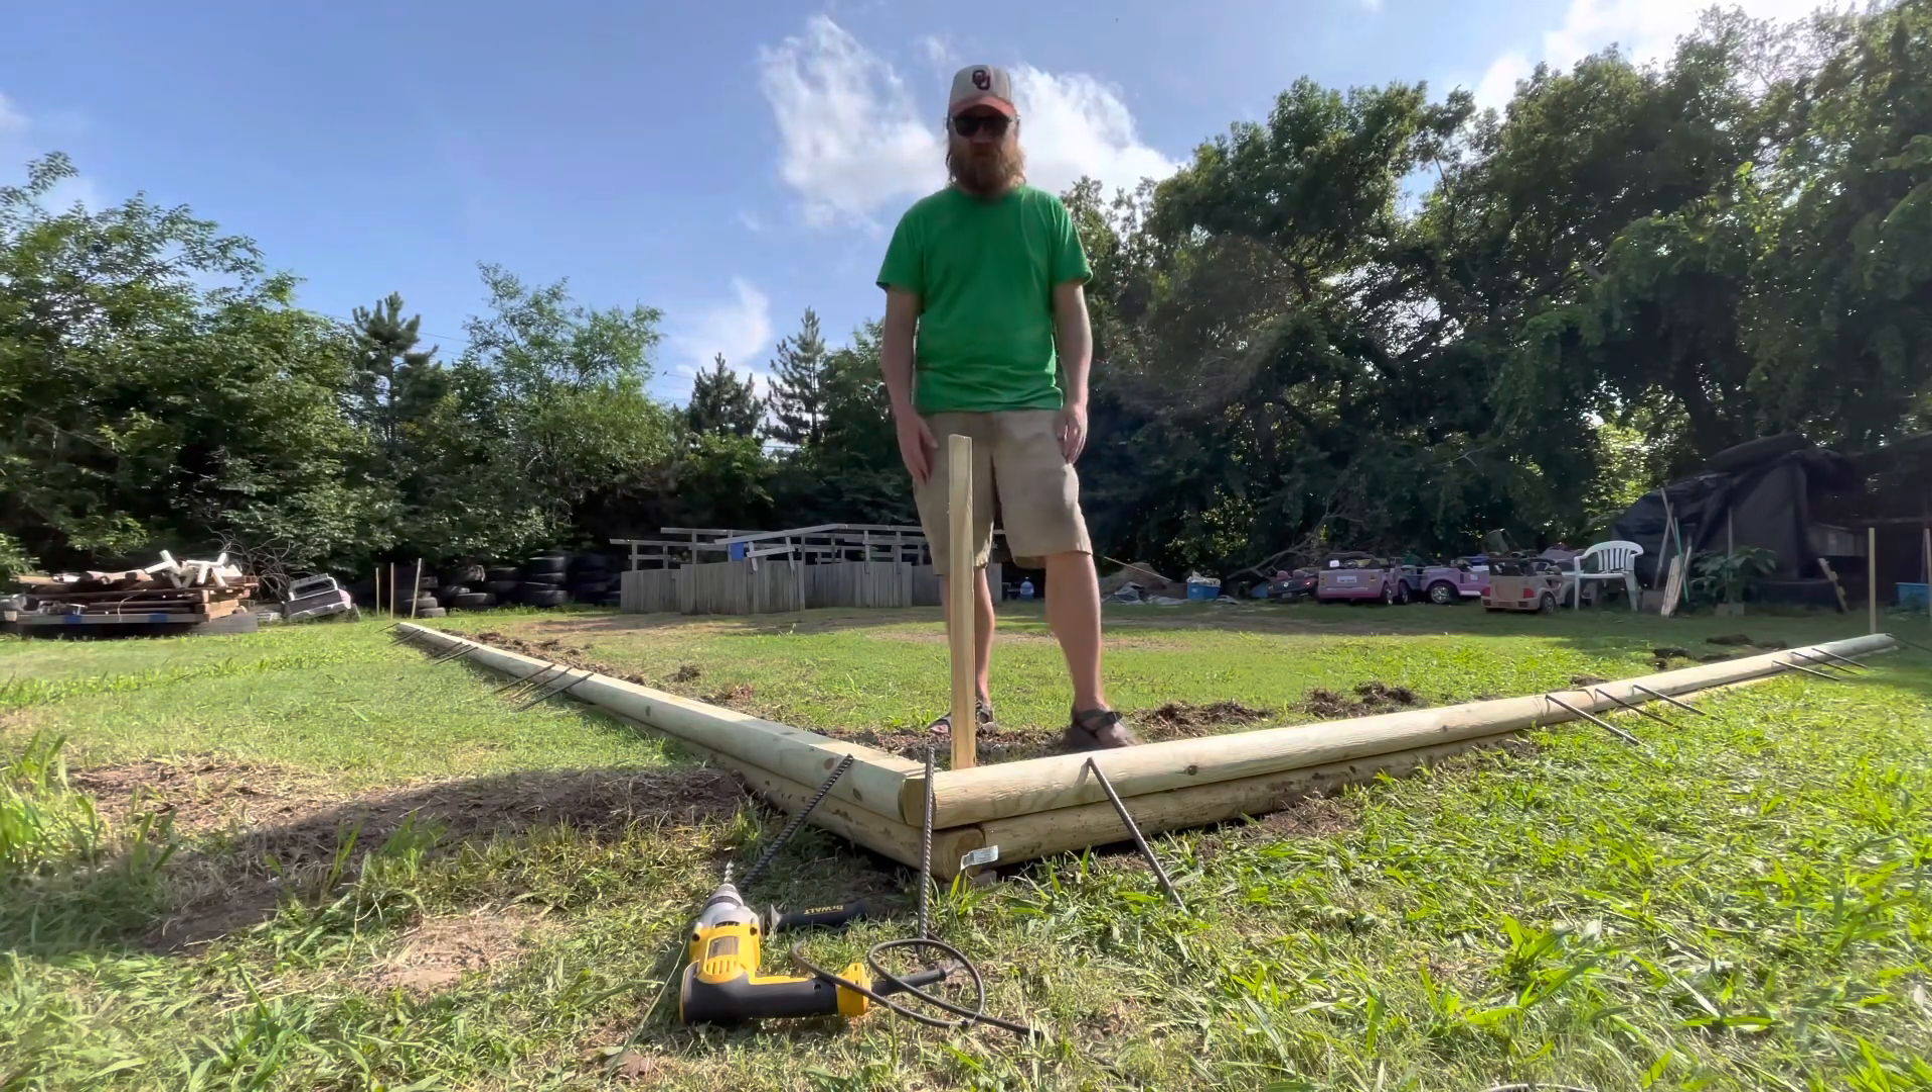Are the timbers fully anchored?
No.